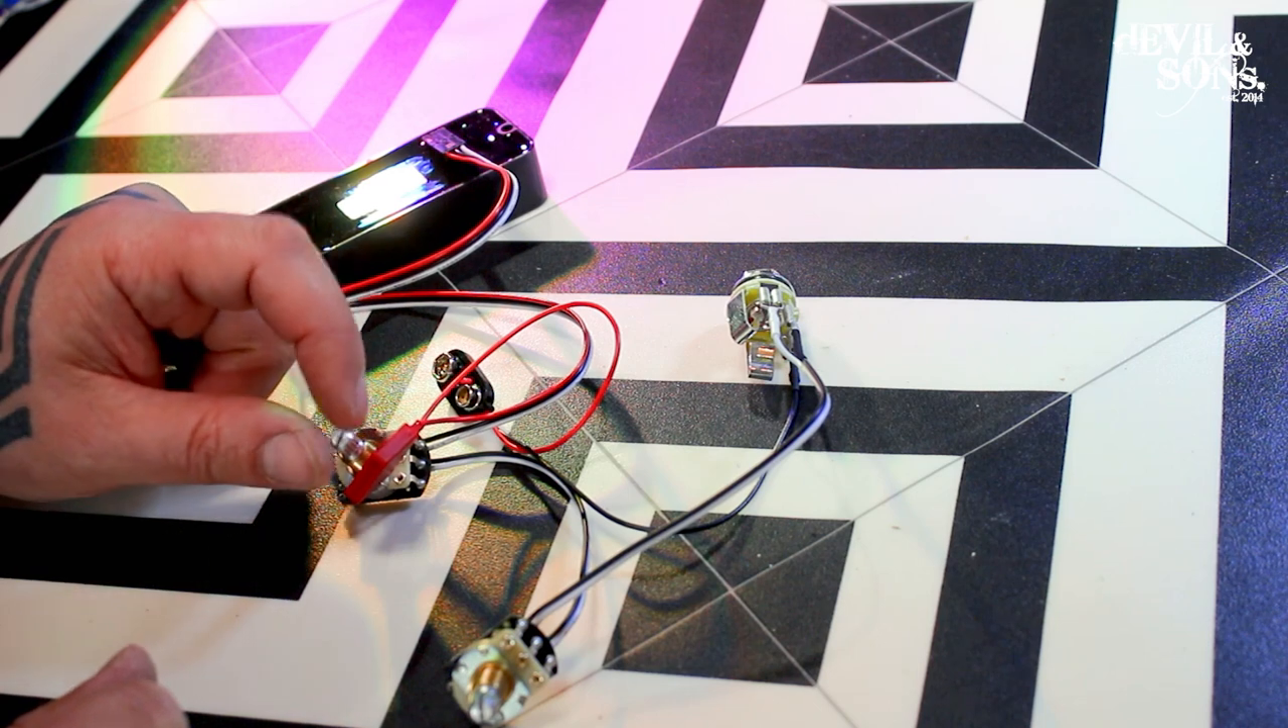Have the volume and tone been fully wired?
Yes.